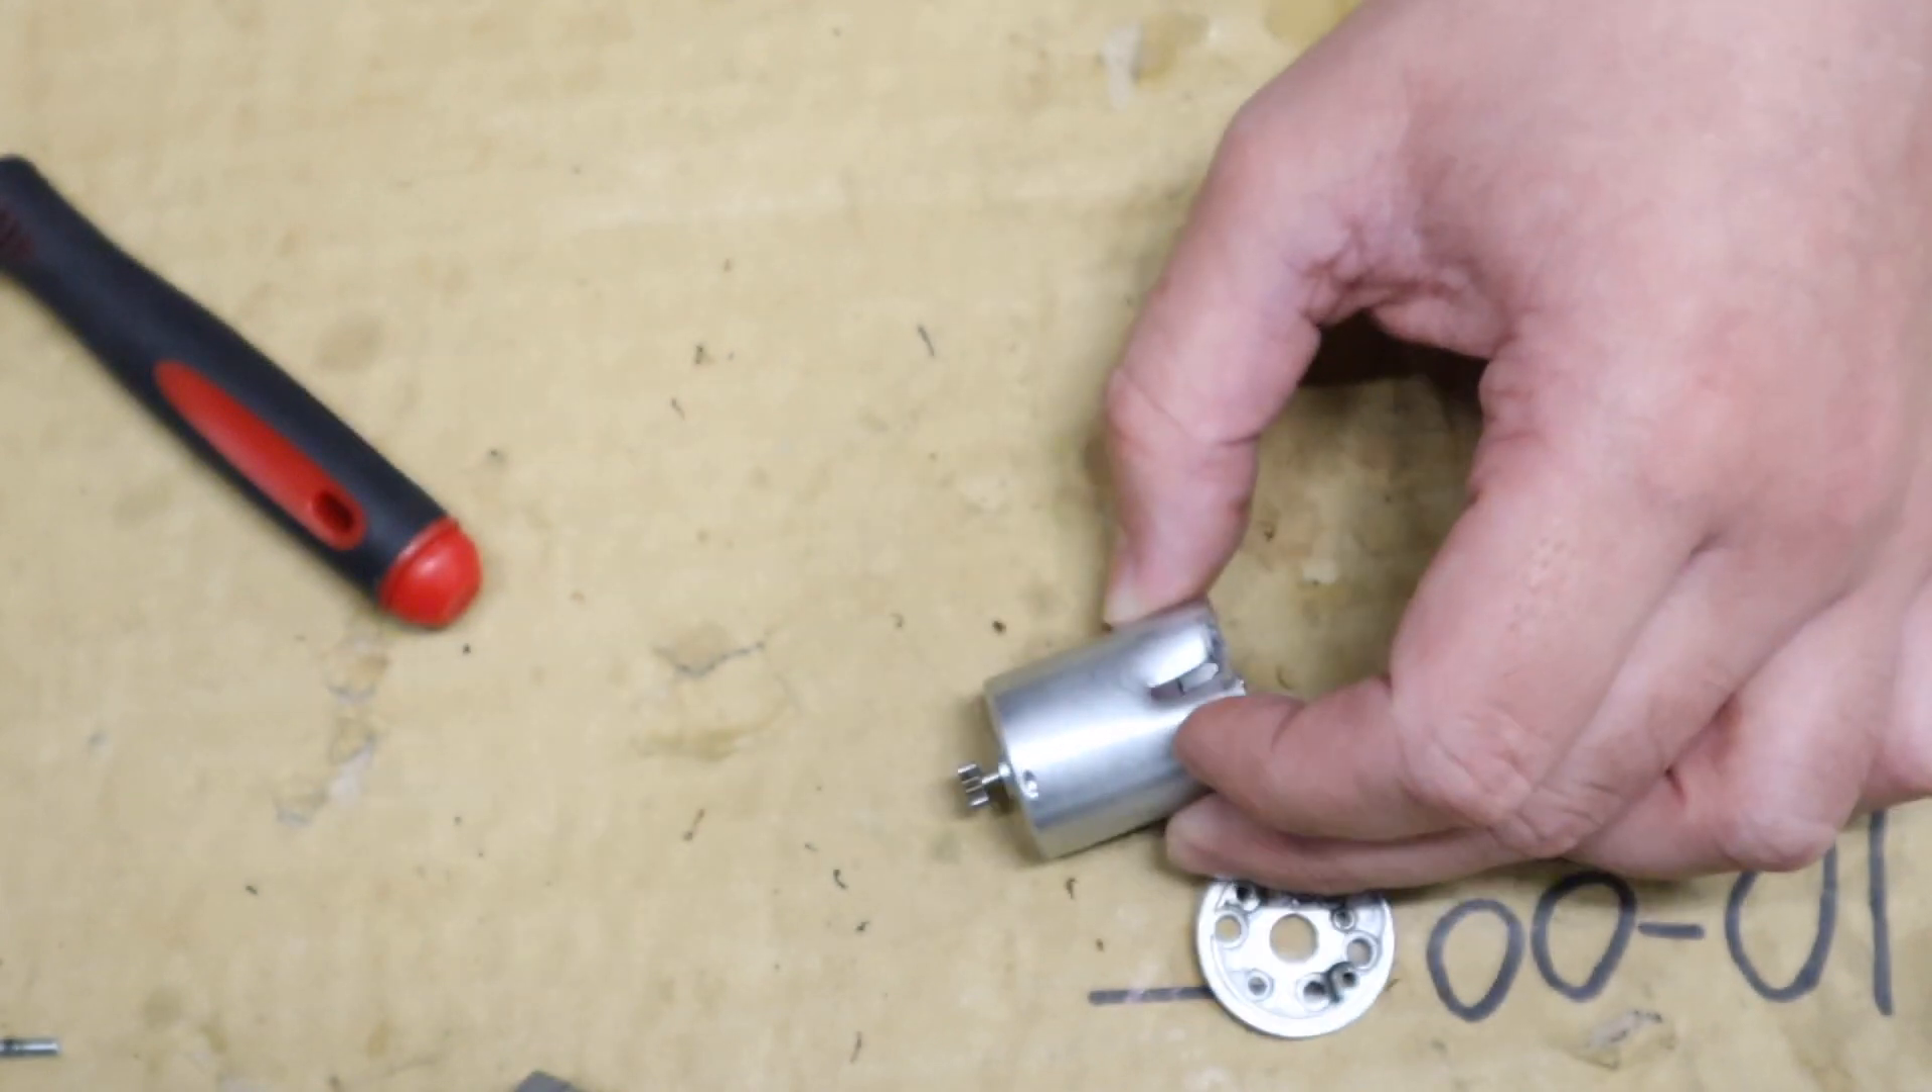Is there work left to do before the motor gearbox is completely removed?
No.